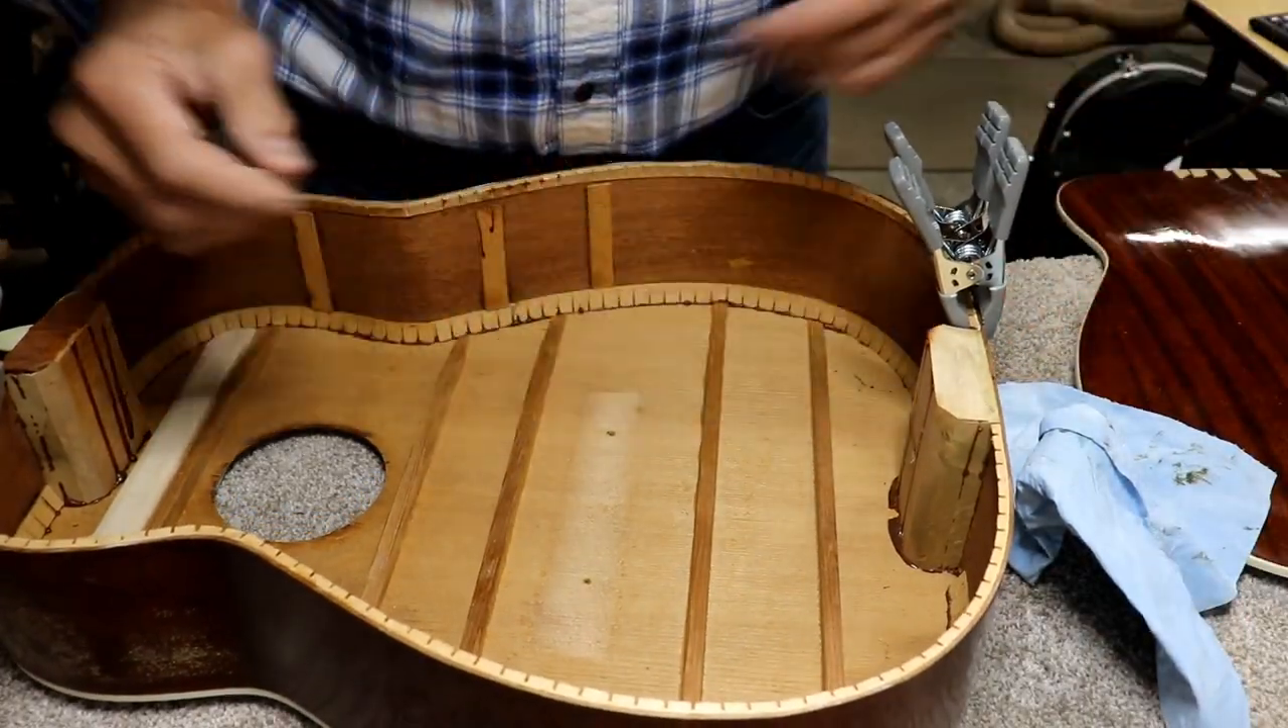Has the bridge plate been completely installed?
No.